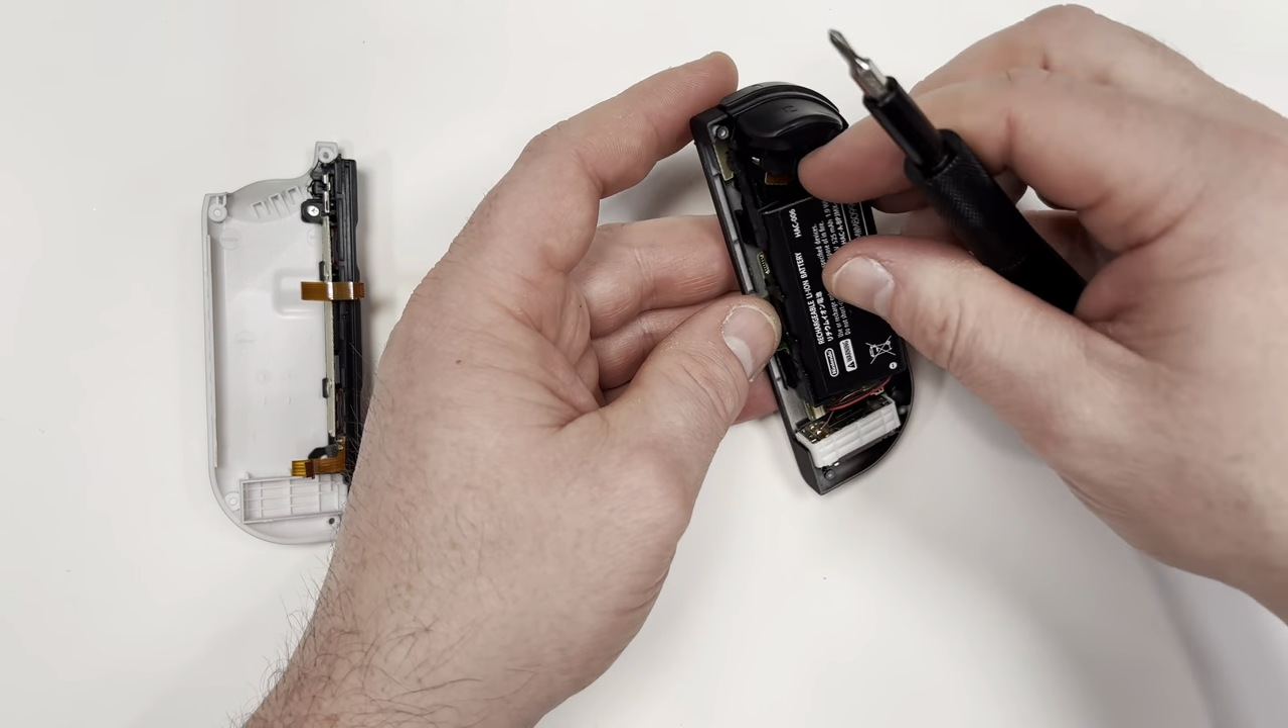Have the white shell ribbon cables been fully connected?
No.